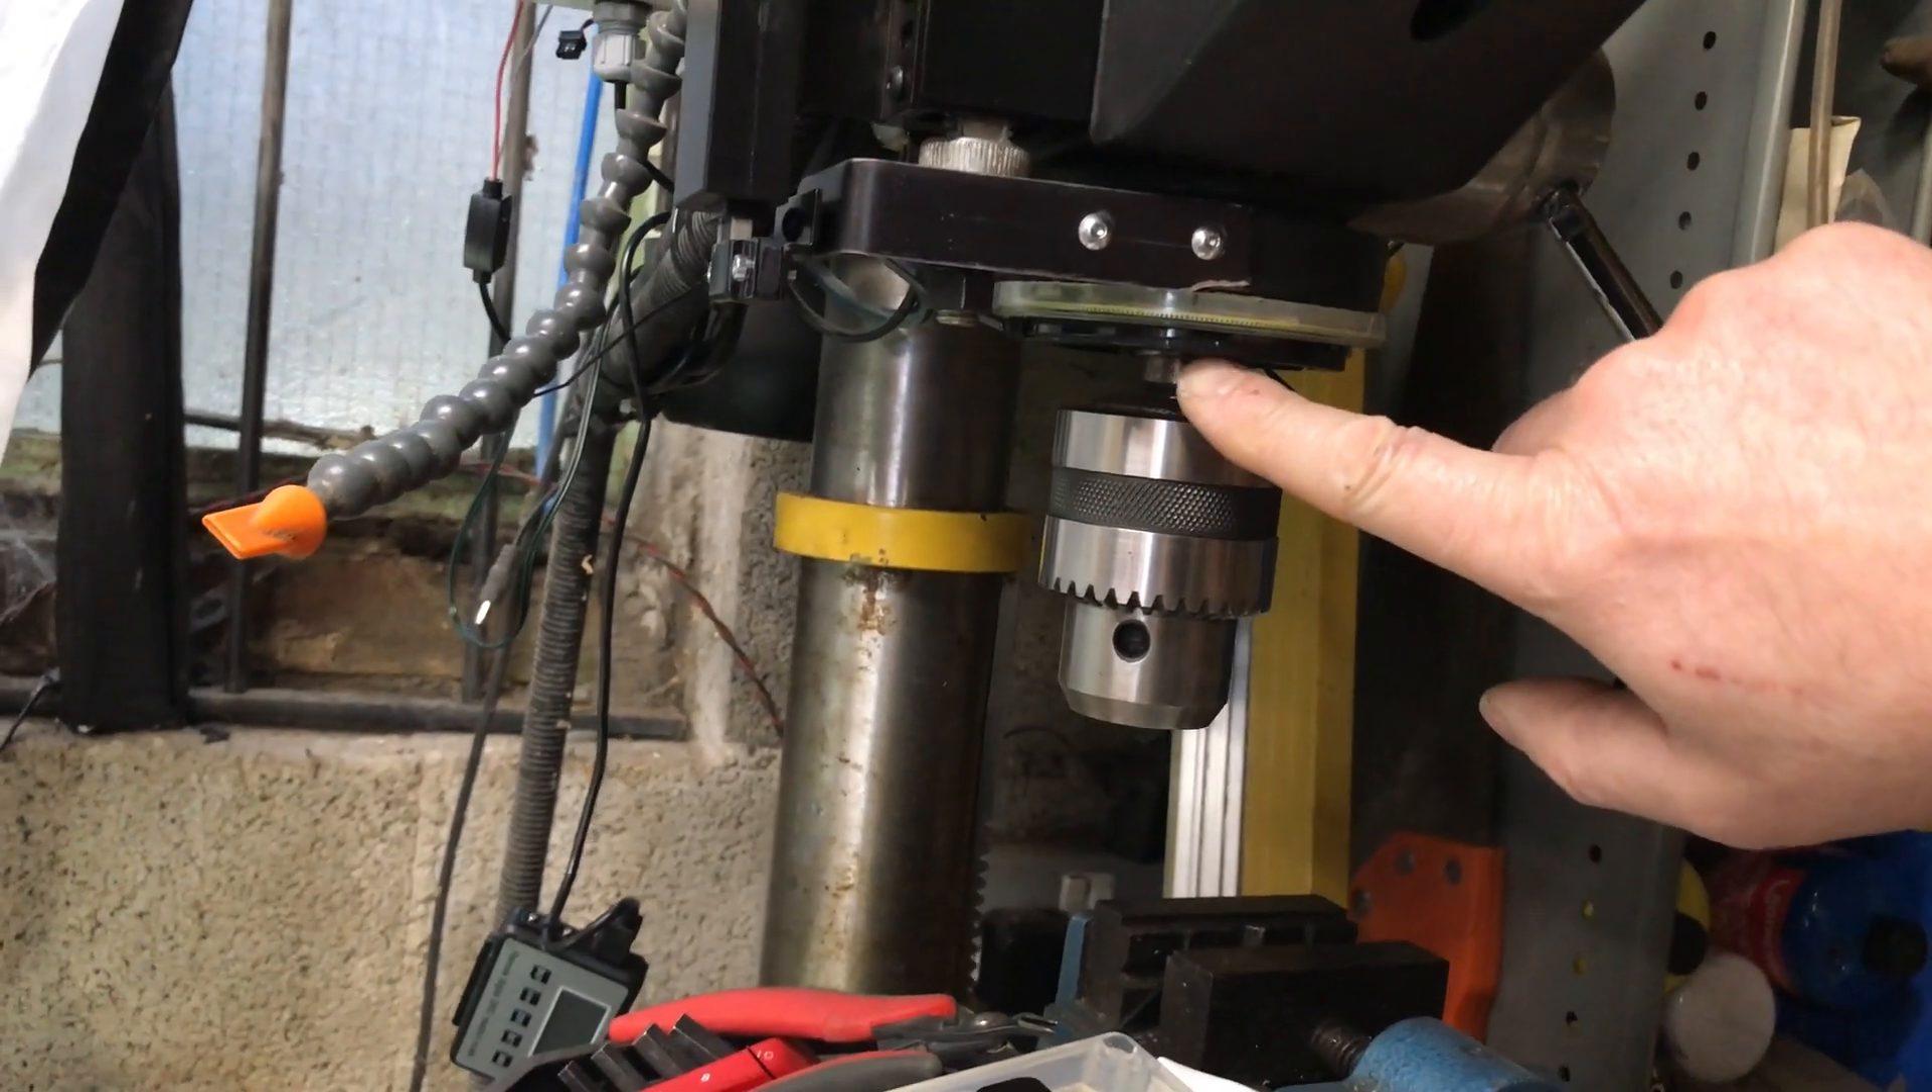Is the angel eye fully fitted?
Yes.